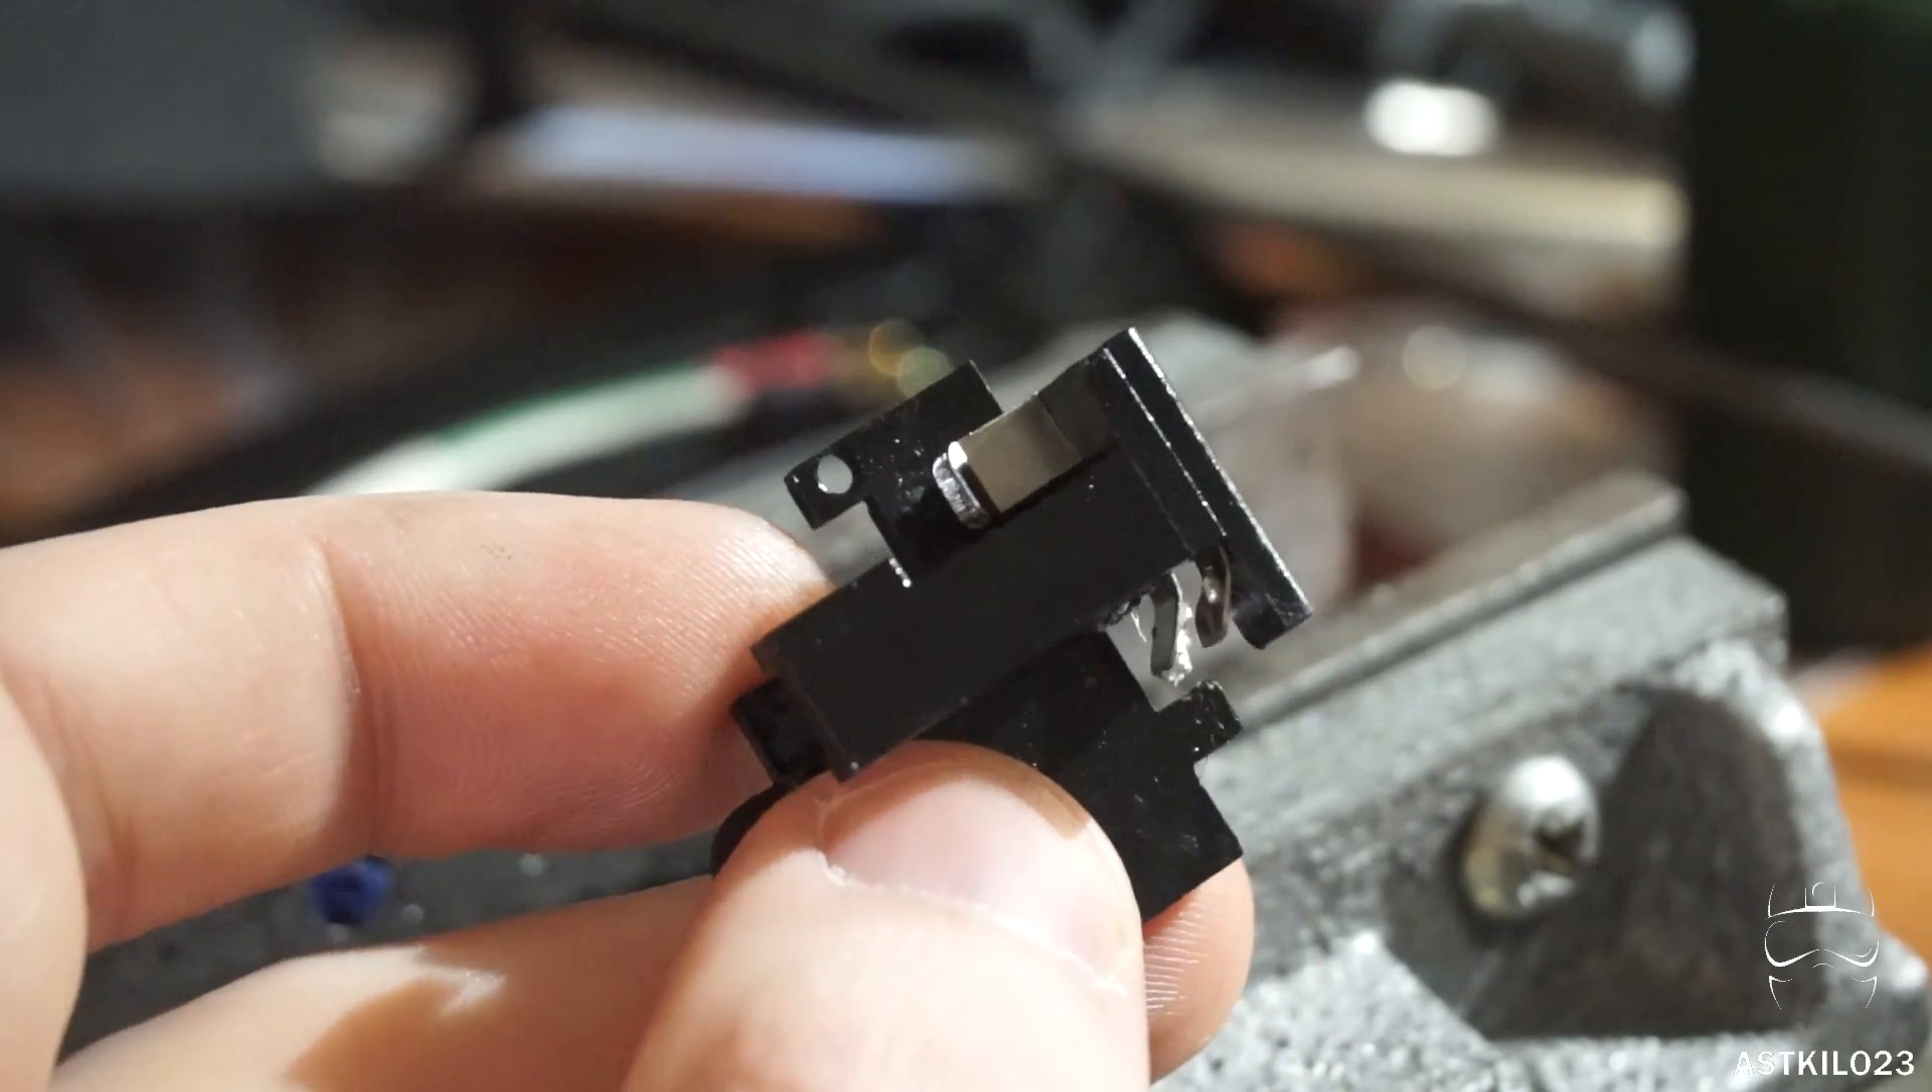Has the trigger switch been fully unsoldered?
Yes.